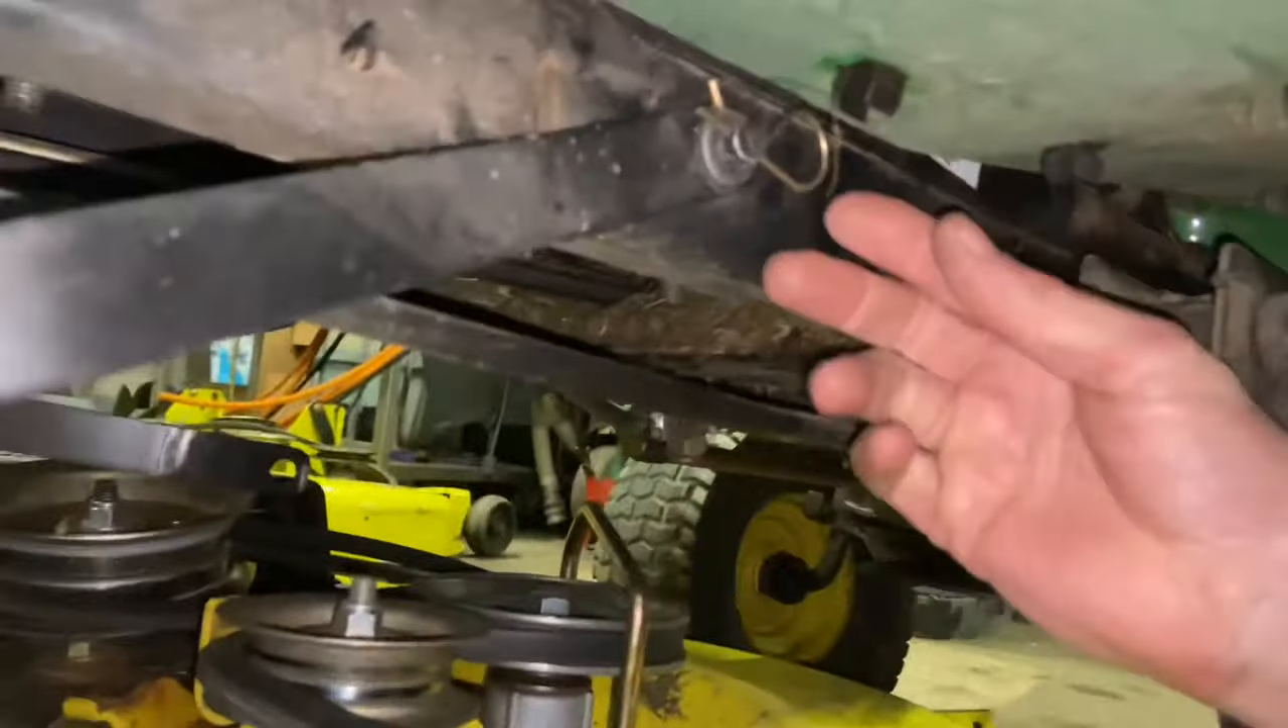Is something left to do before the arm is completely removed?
Yes.